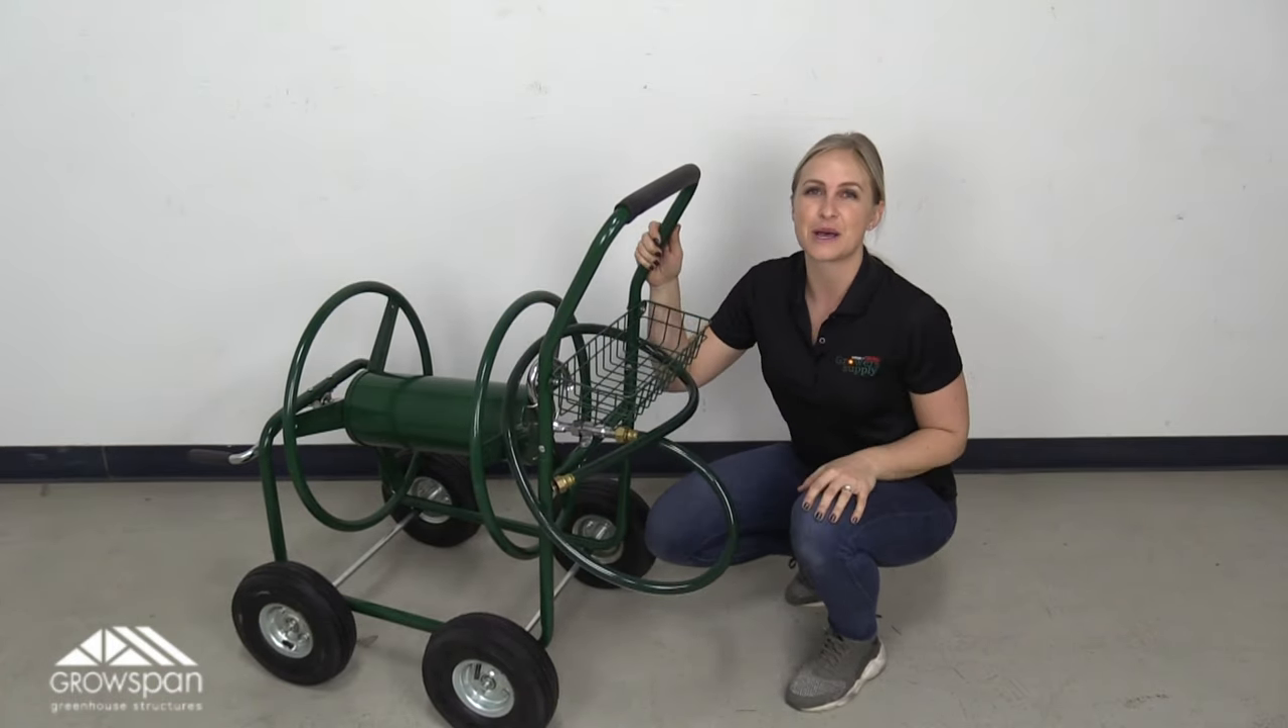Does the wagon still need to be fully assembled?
No.